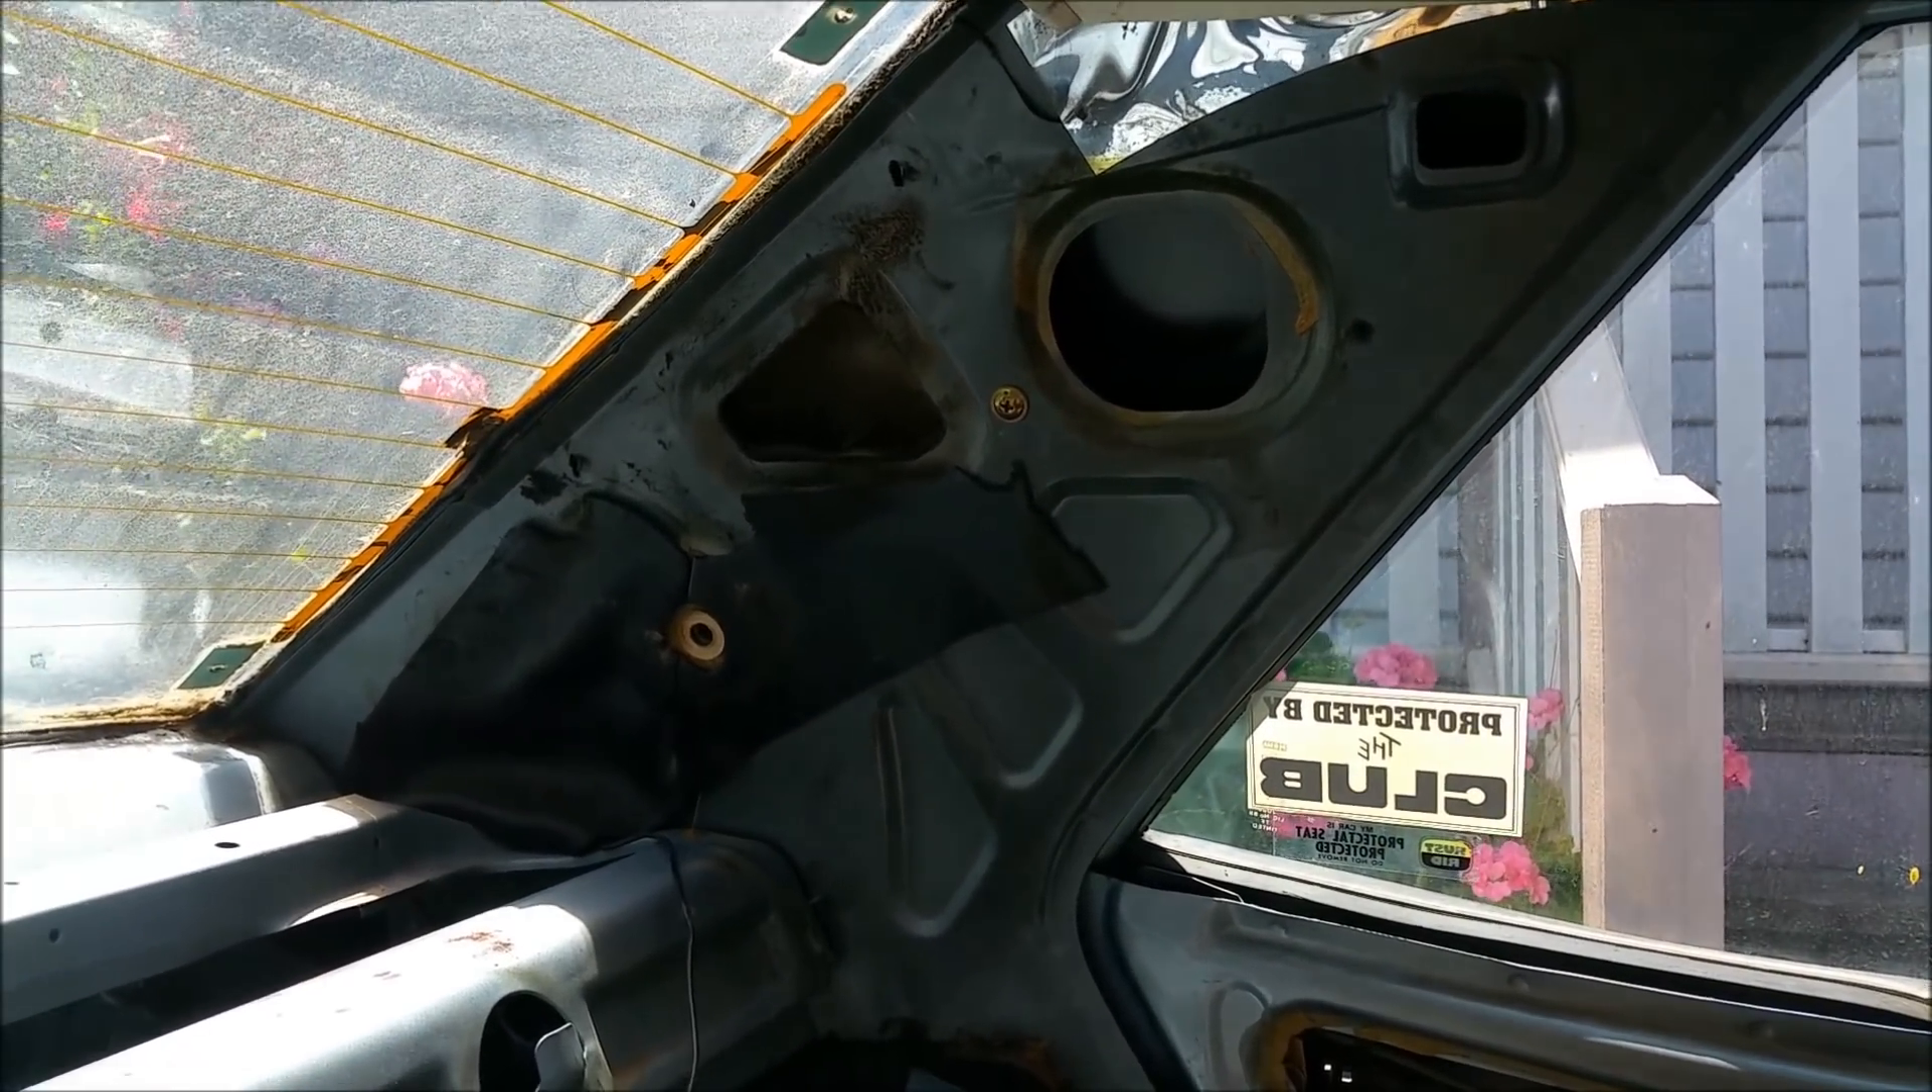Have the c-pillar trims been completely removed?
Yes.